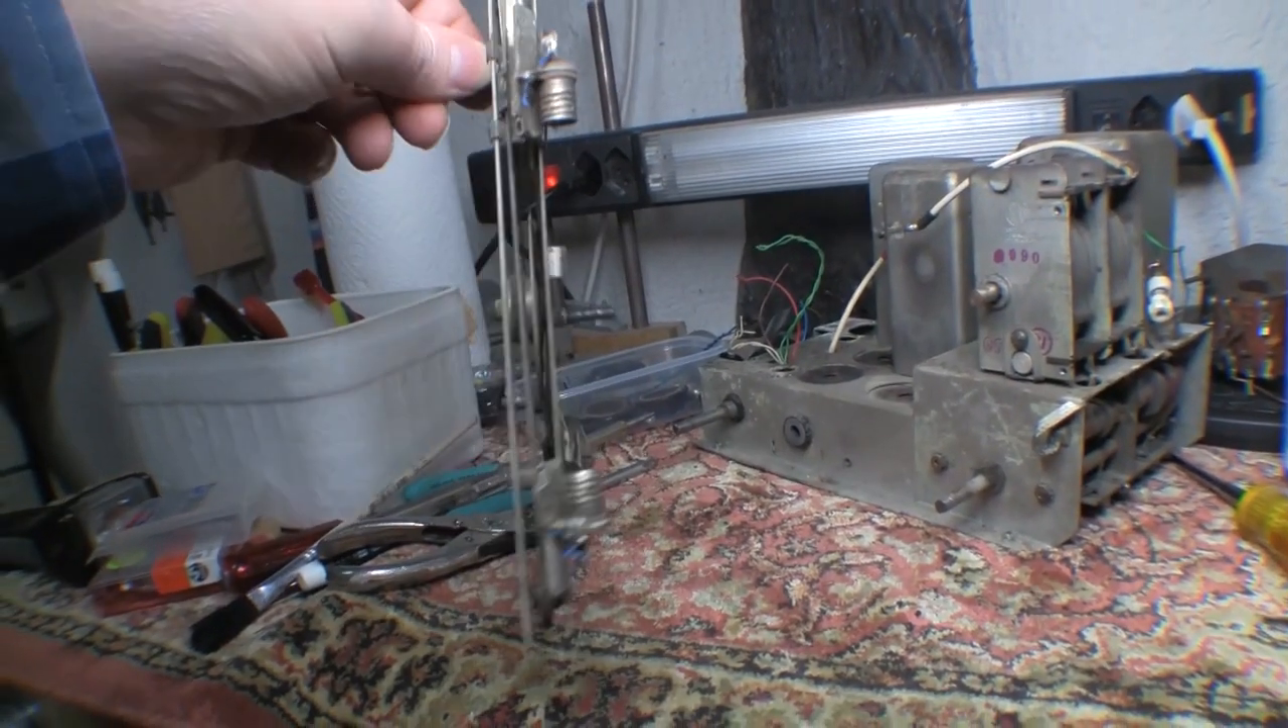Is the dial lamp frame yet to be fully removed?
No.